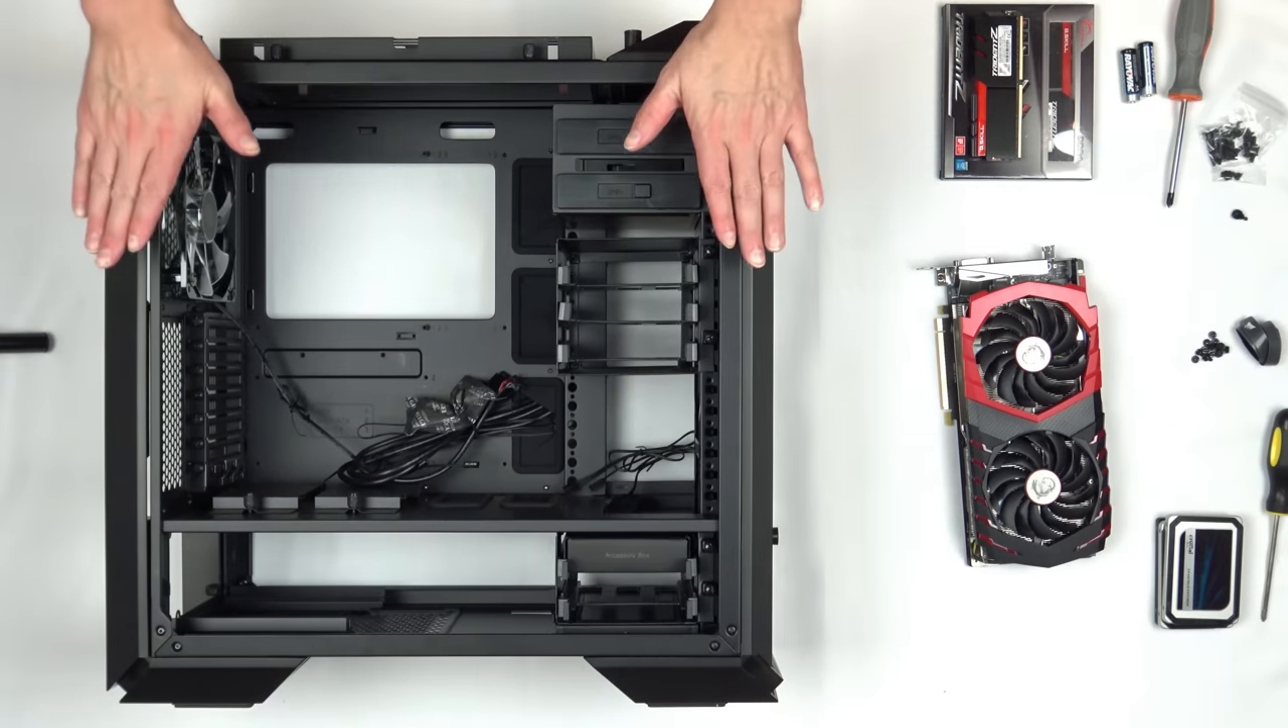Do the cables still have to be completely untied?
Yes.